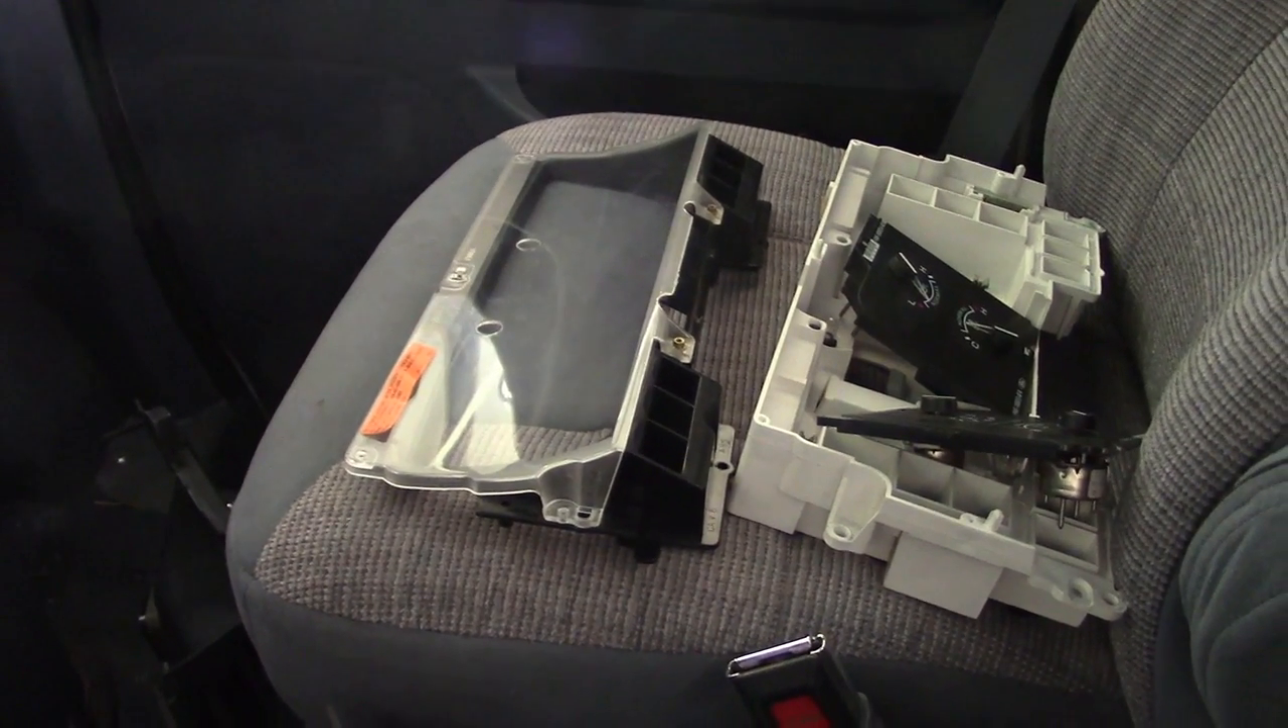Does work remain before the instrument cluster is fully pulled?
No.